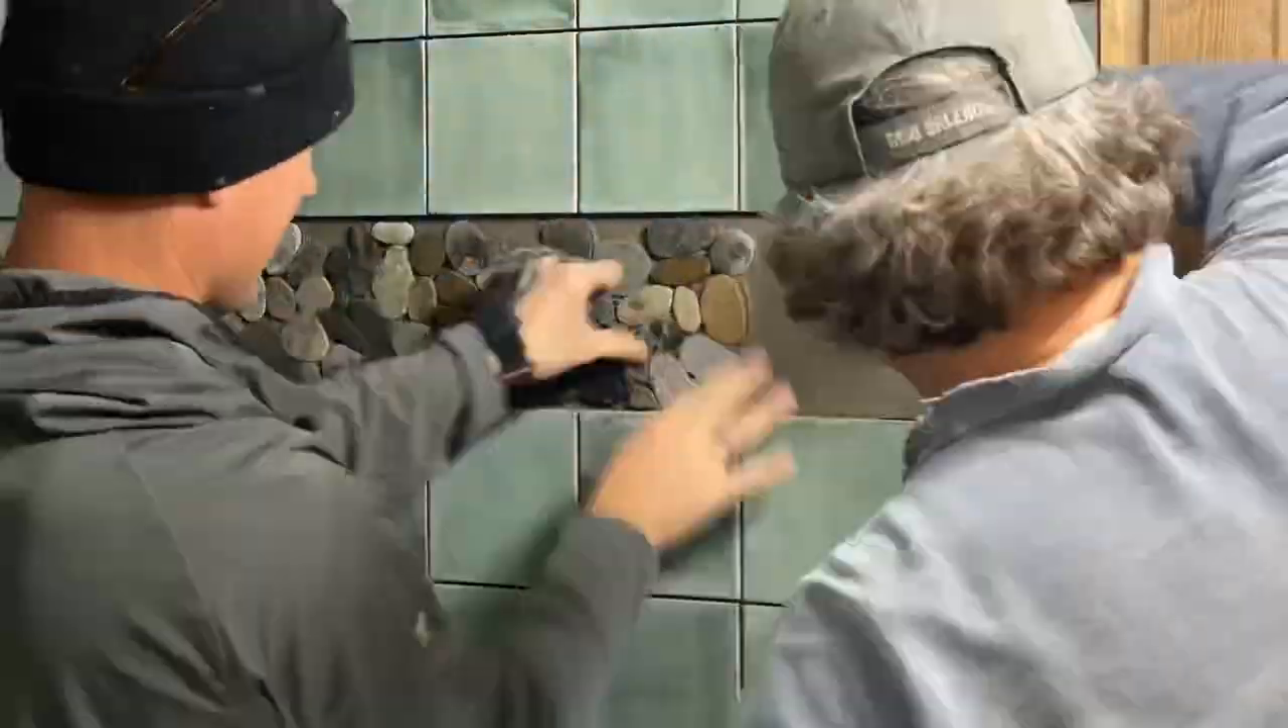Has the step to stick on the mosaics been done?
No.